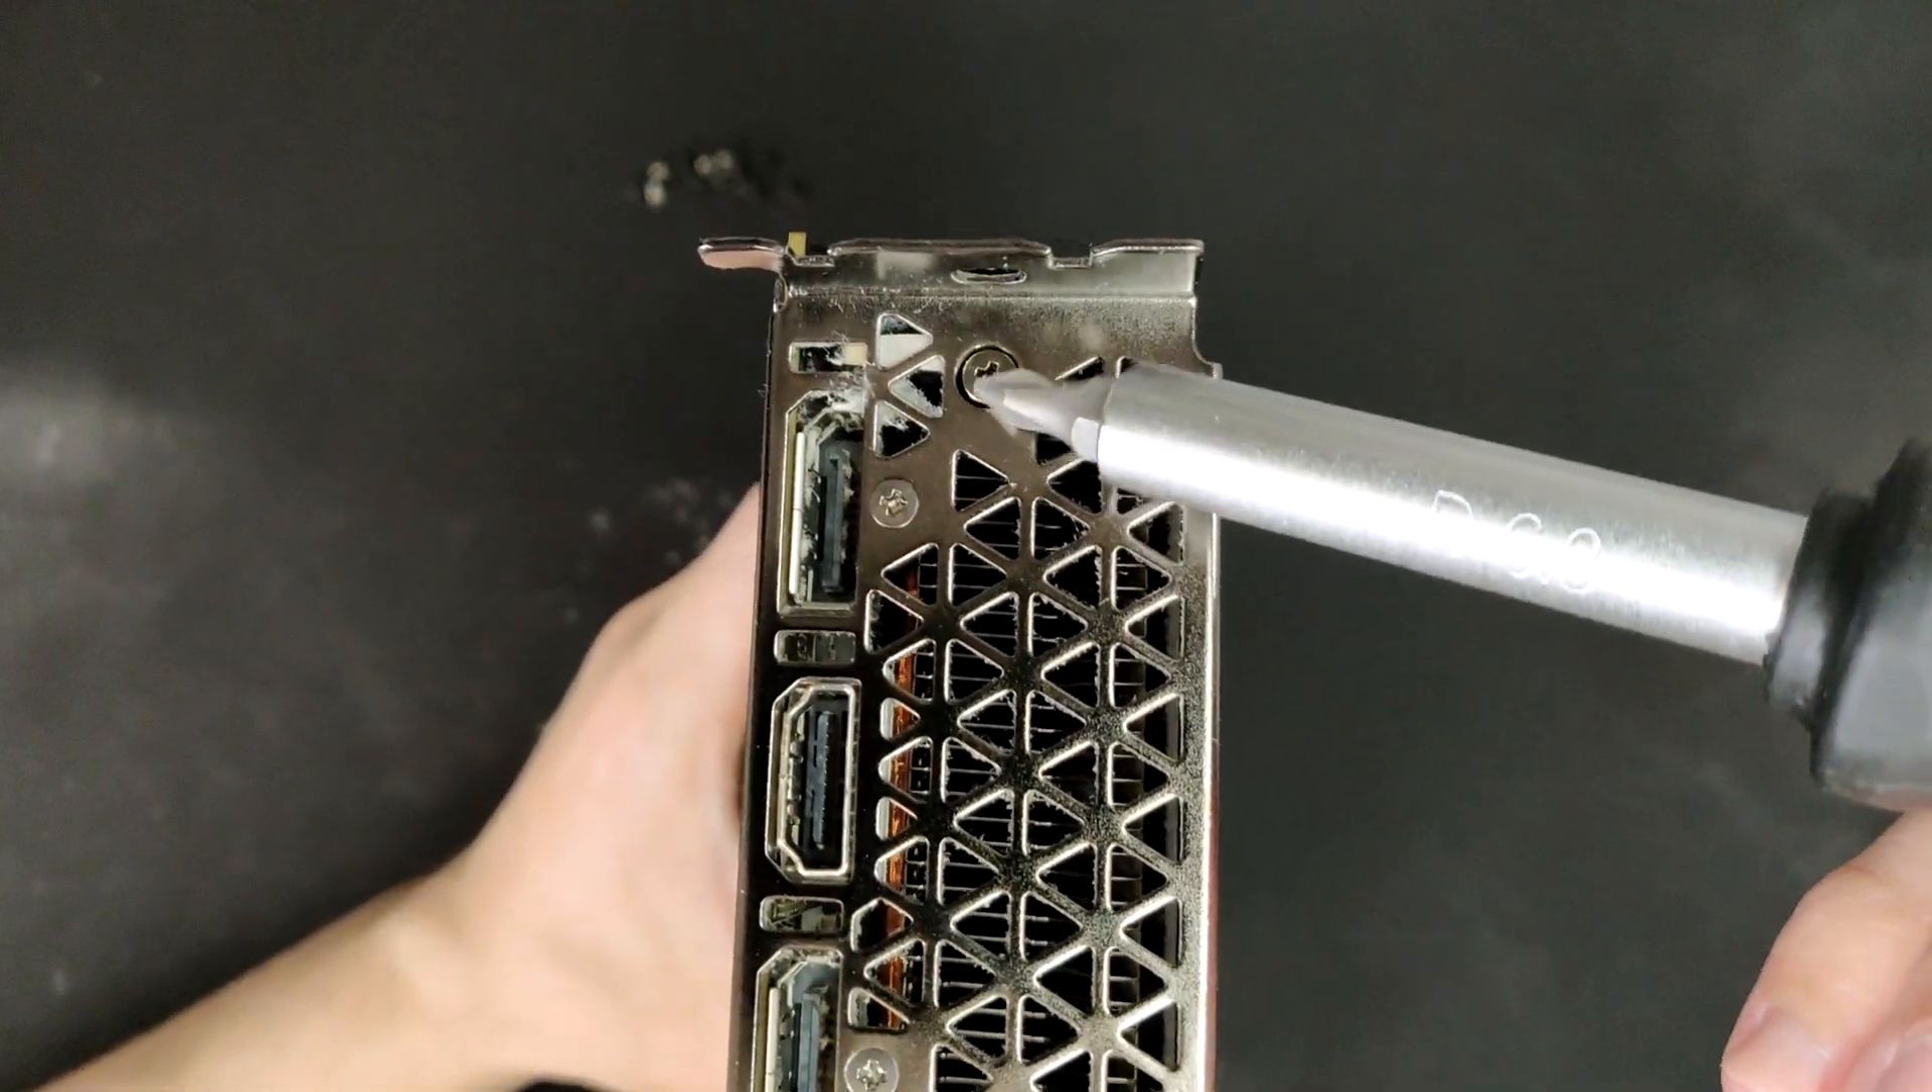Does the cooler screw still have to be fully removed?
Yes.